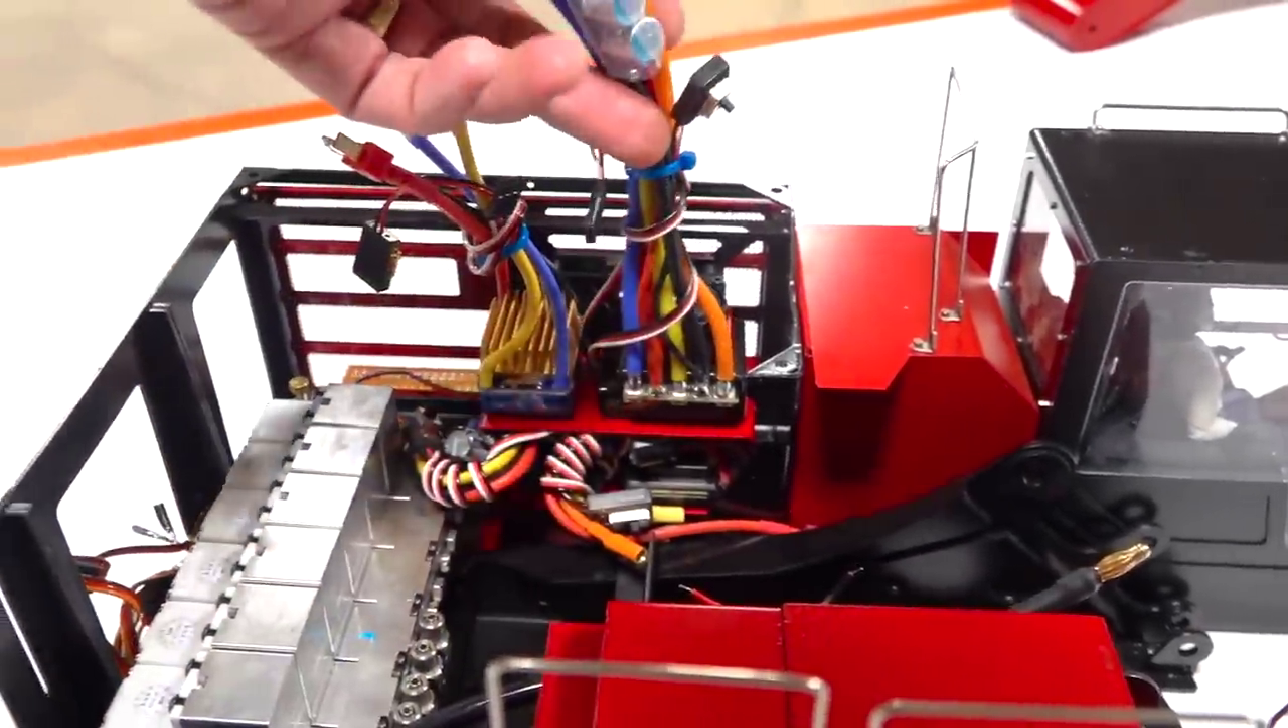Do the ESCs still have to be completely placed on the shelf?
No.